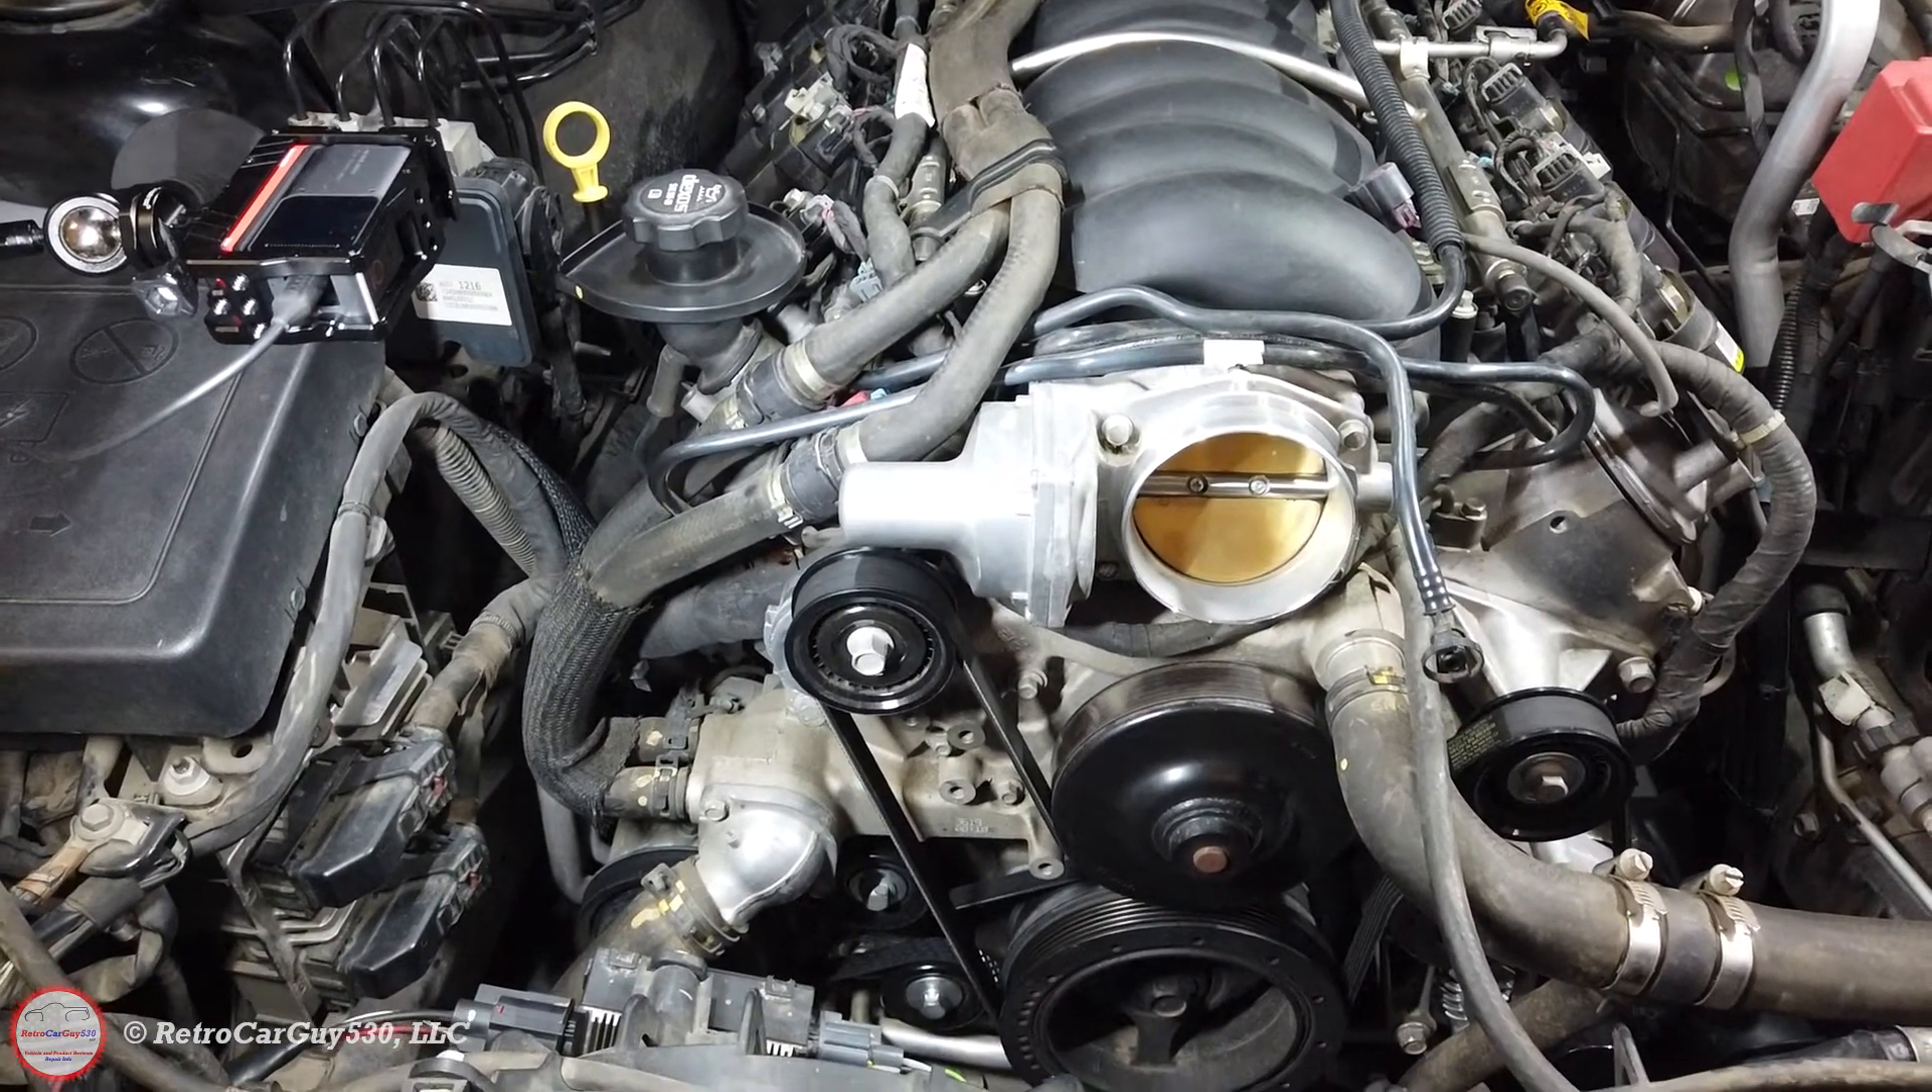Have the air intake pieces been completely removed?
Yes.